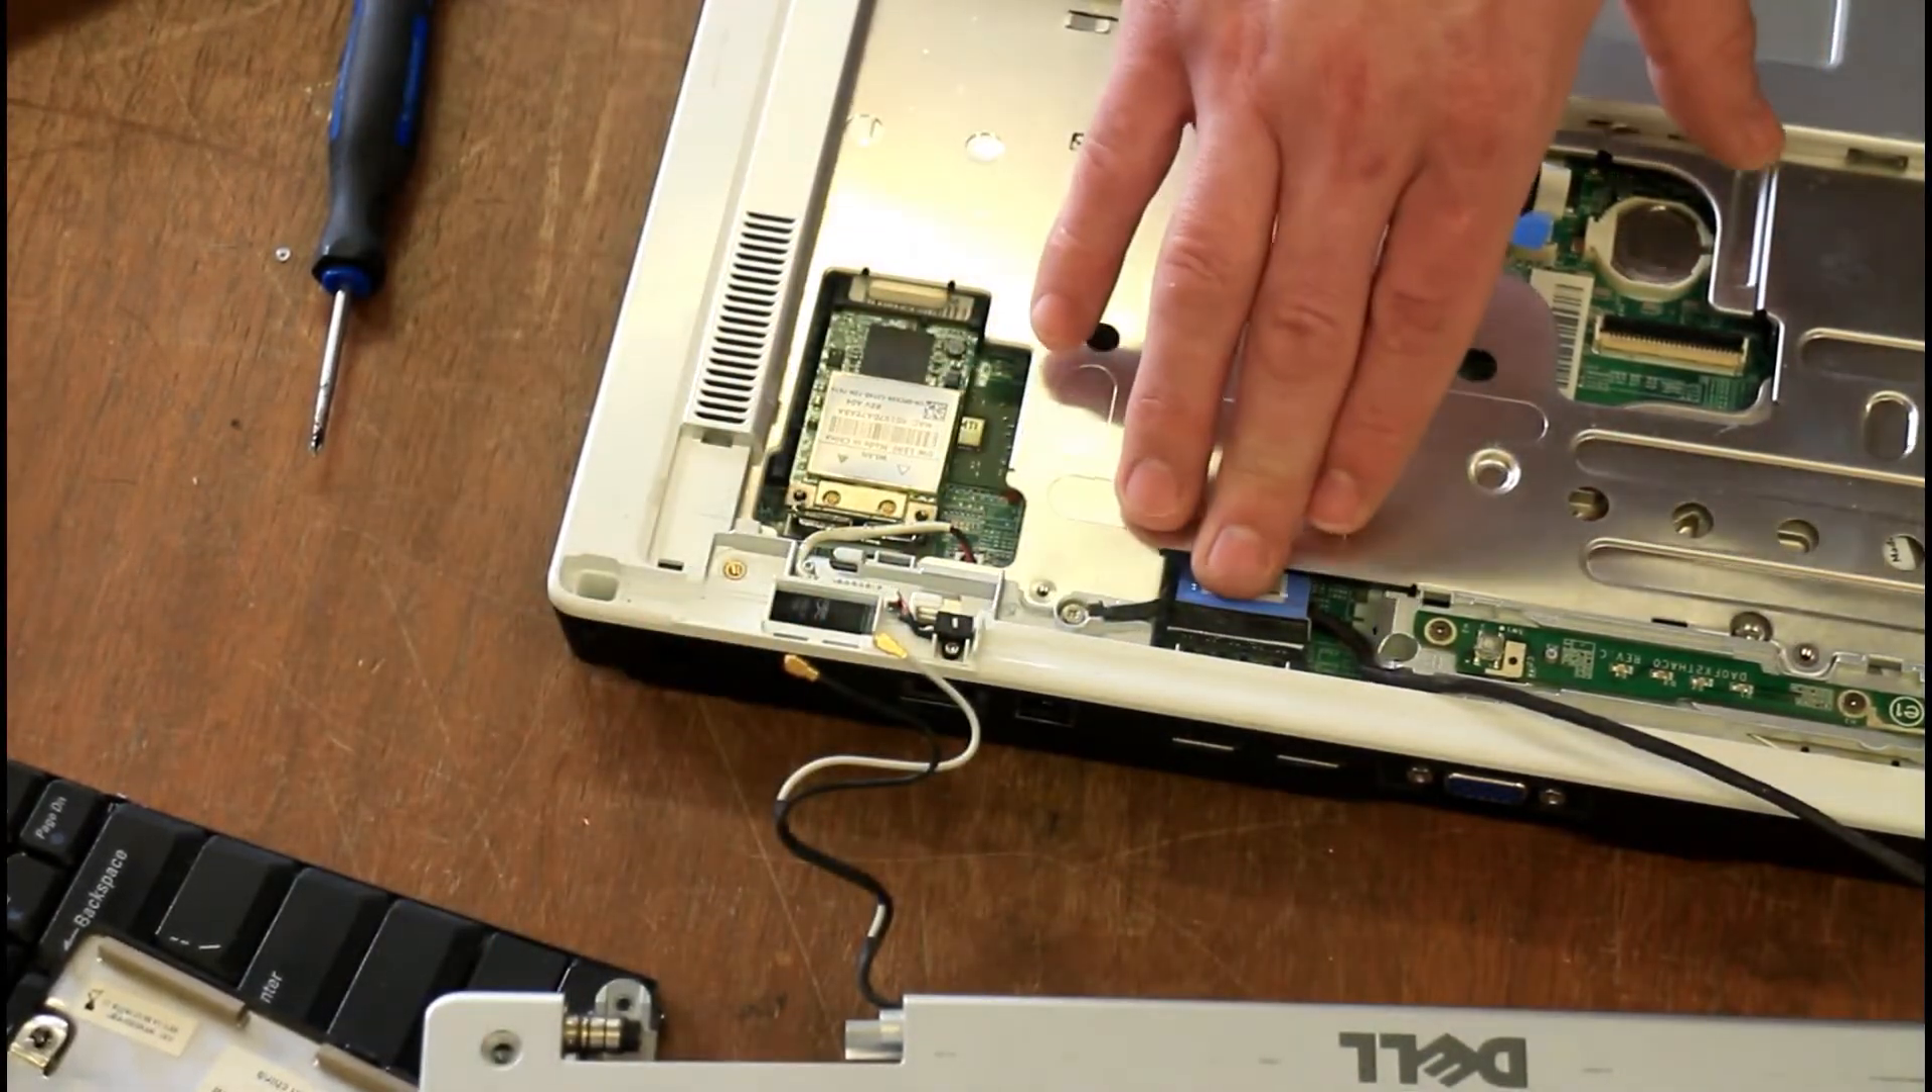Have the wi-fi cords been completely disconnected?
Yes.